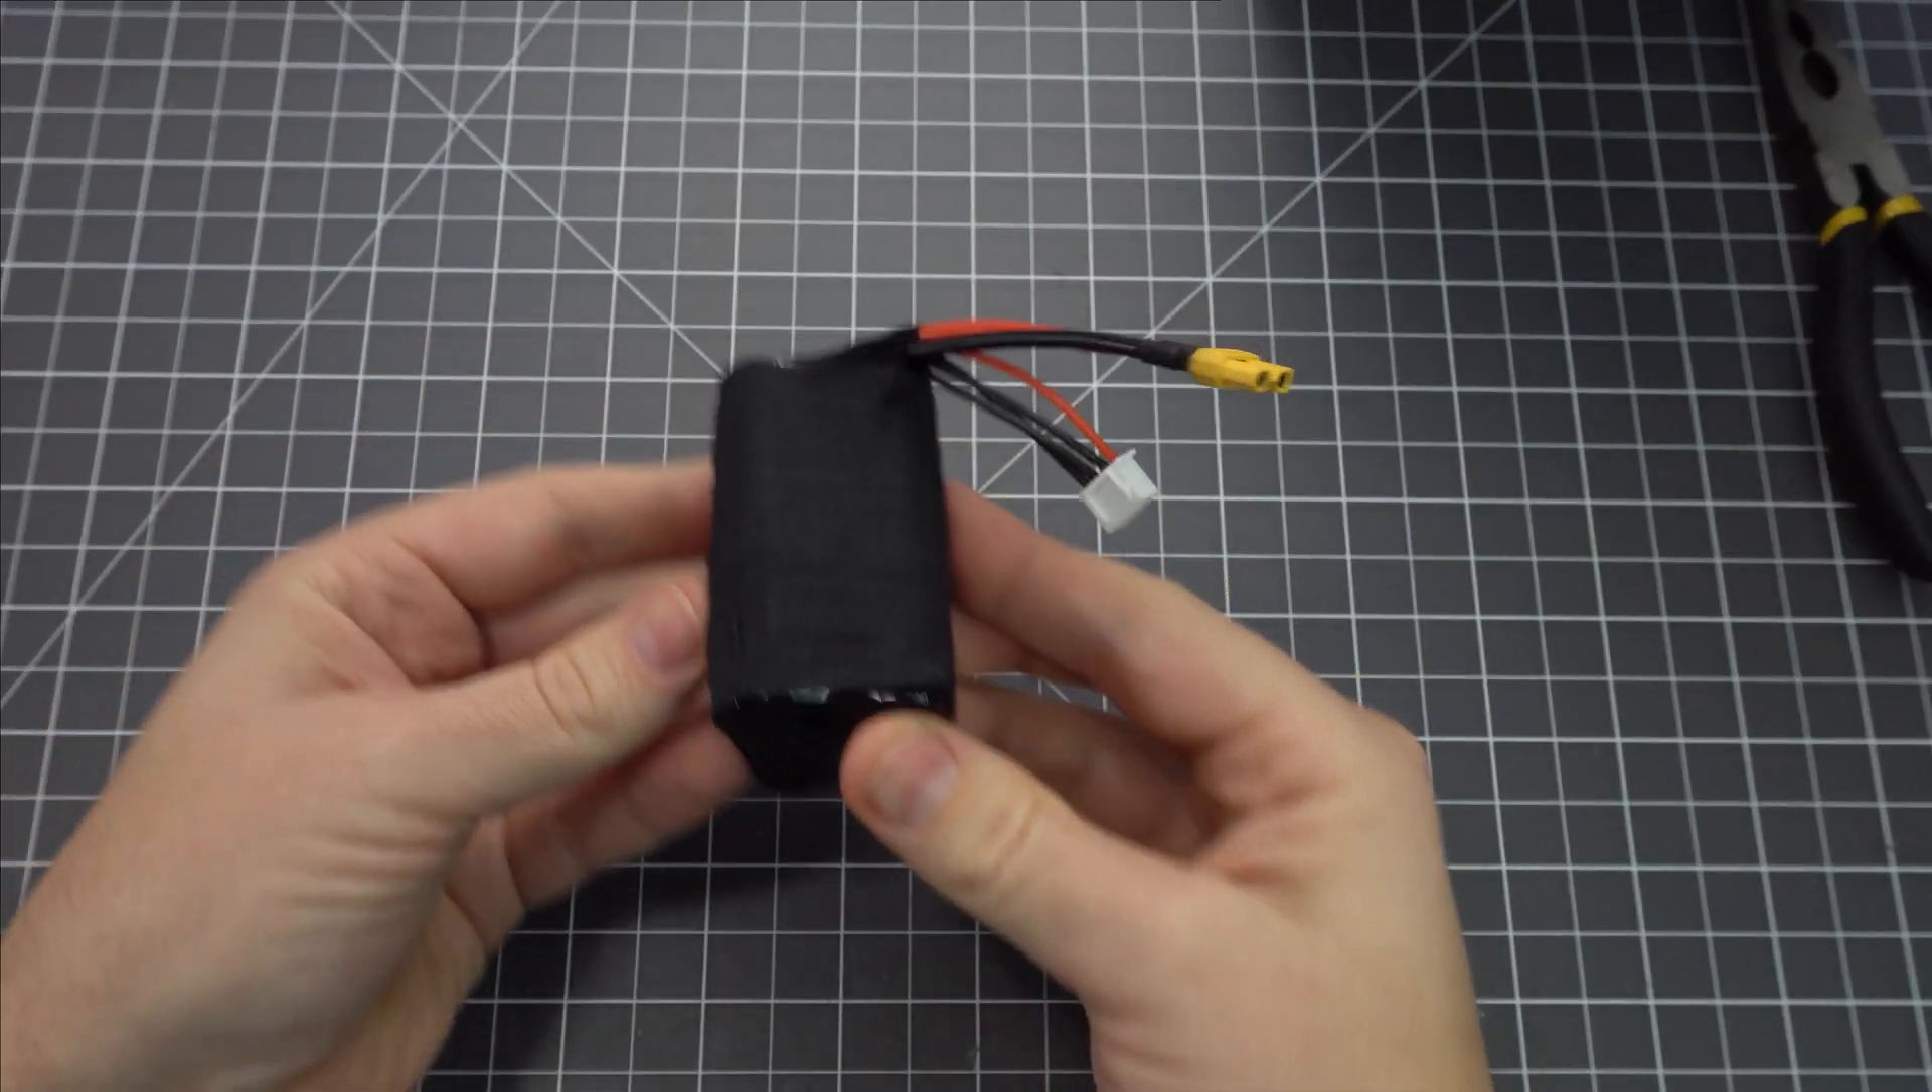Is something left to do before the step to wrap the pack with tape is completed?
No.